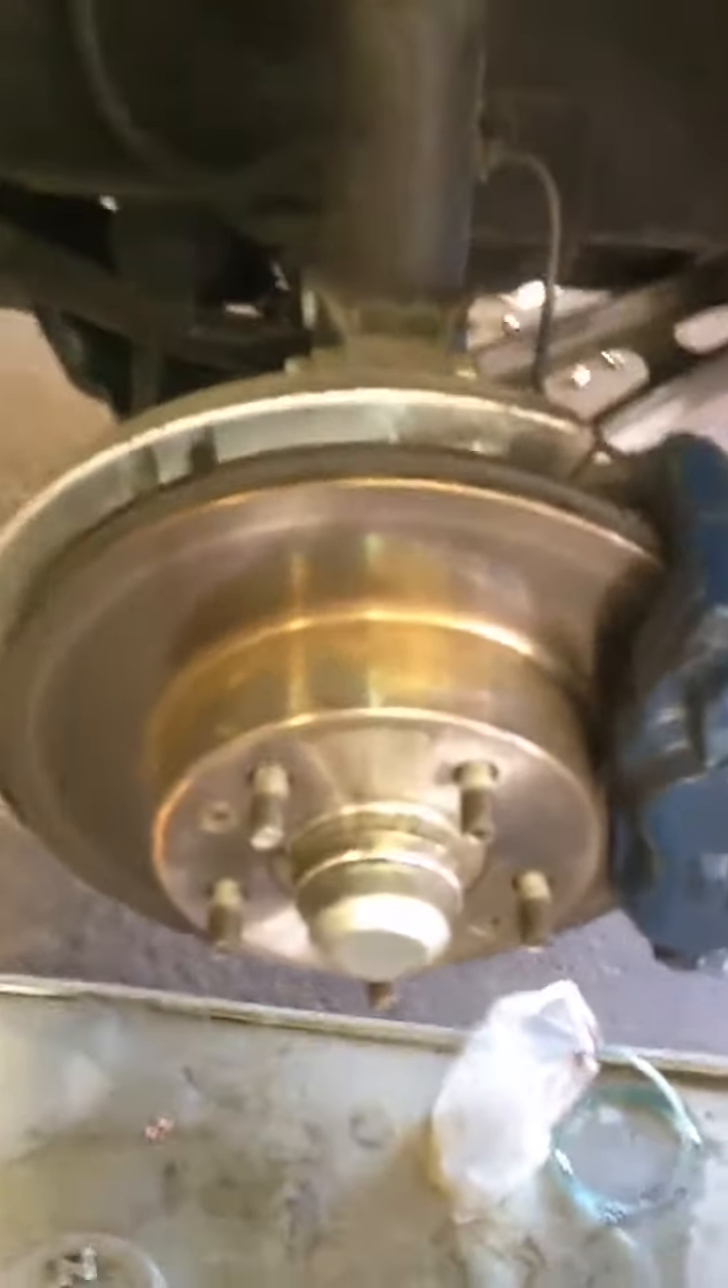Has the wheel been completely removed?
Yes.